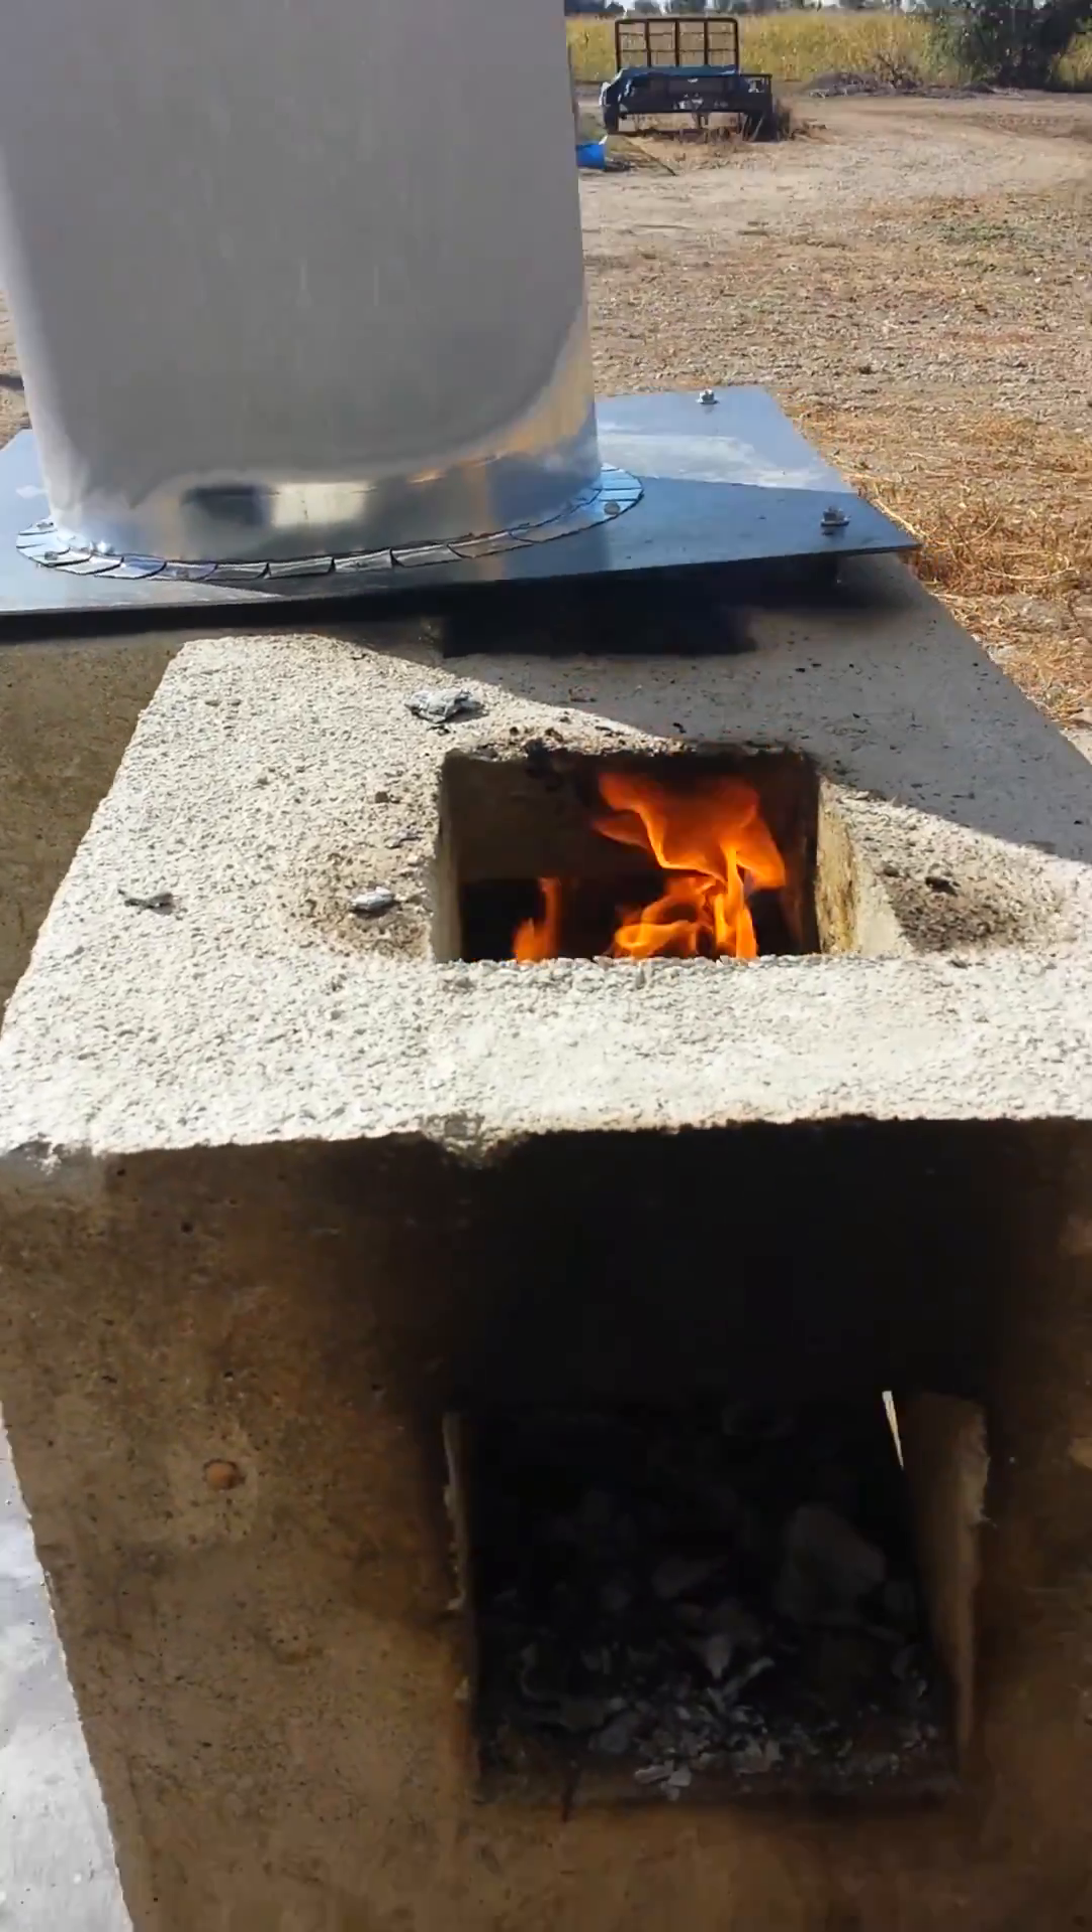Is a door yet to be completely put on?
Yes.